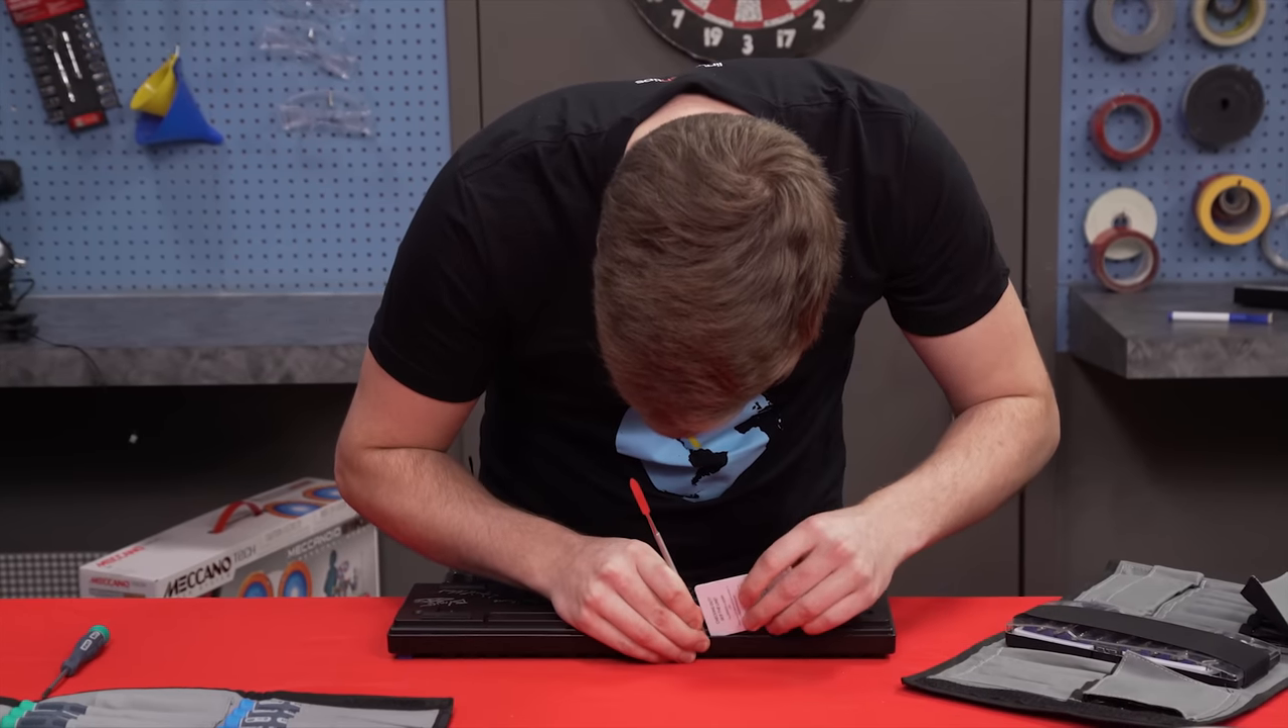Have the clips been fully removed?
No.